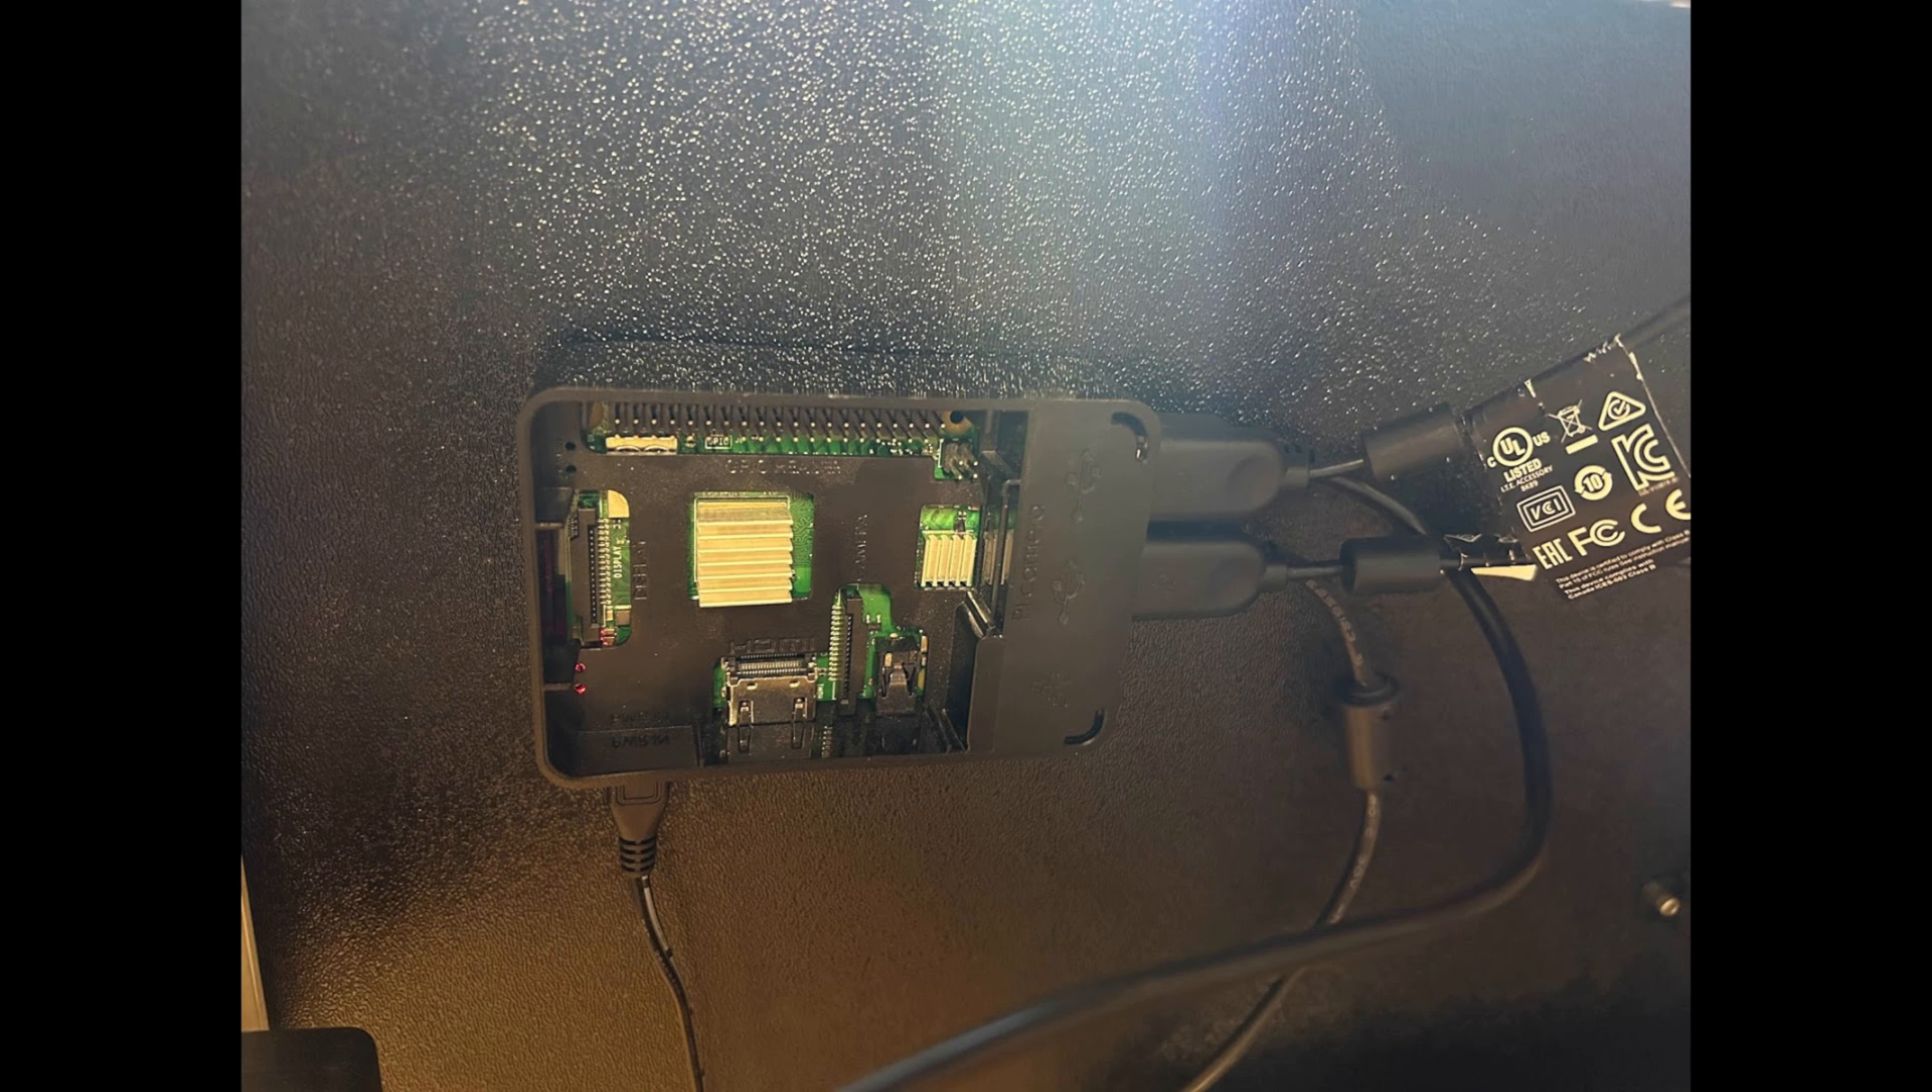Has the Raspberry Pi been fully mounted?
Yes.